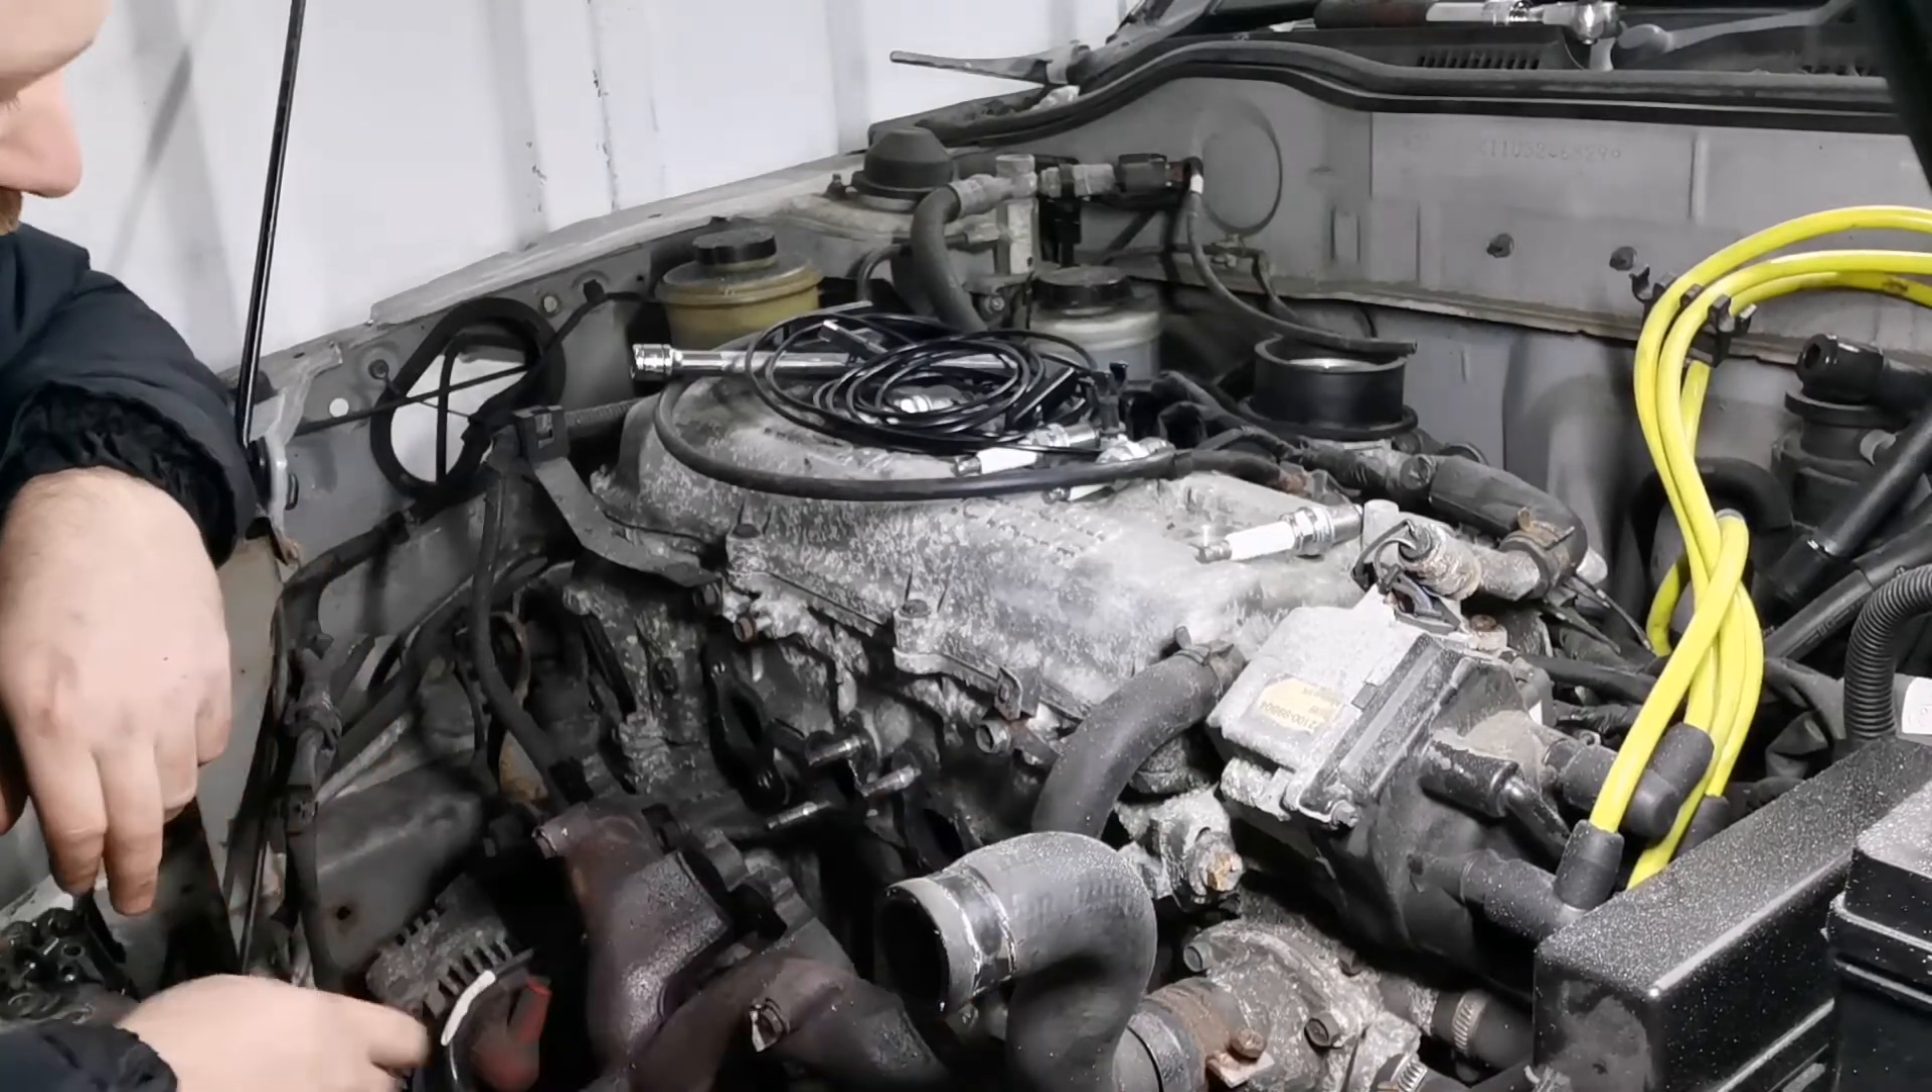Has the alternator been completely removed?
No.